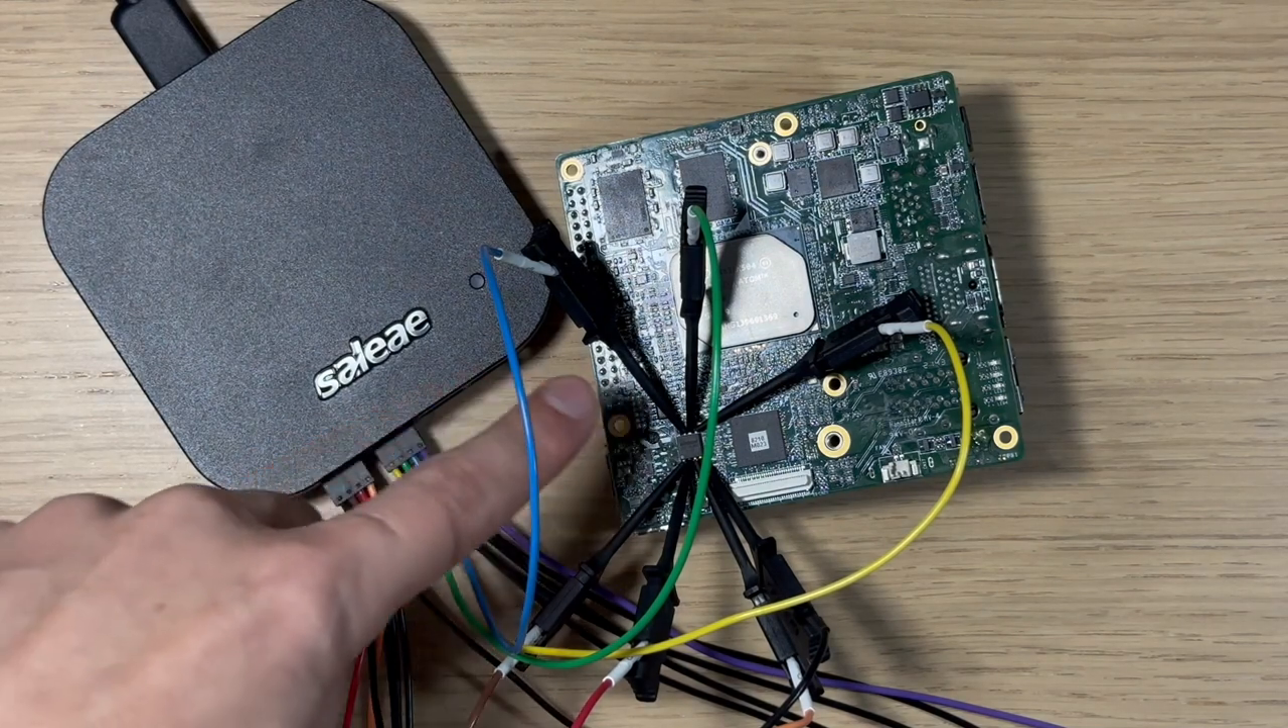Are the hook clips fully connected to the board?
Yes.